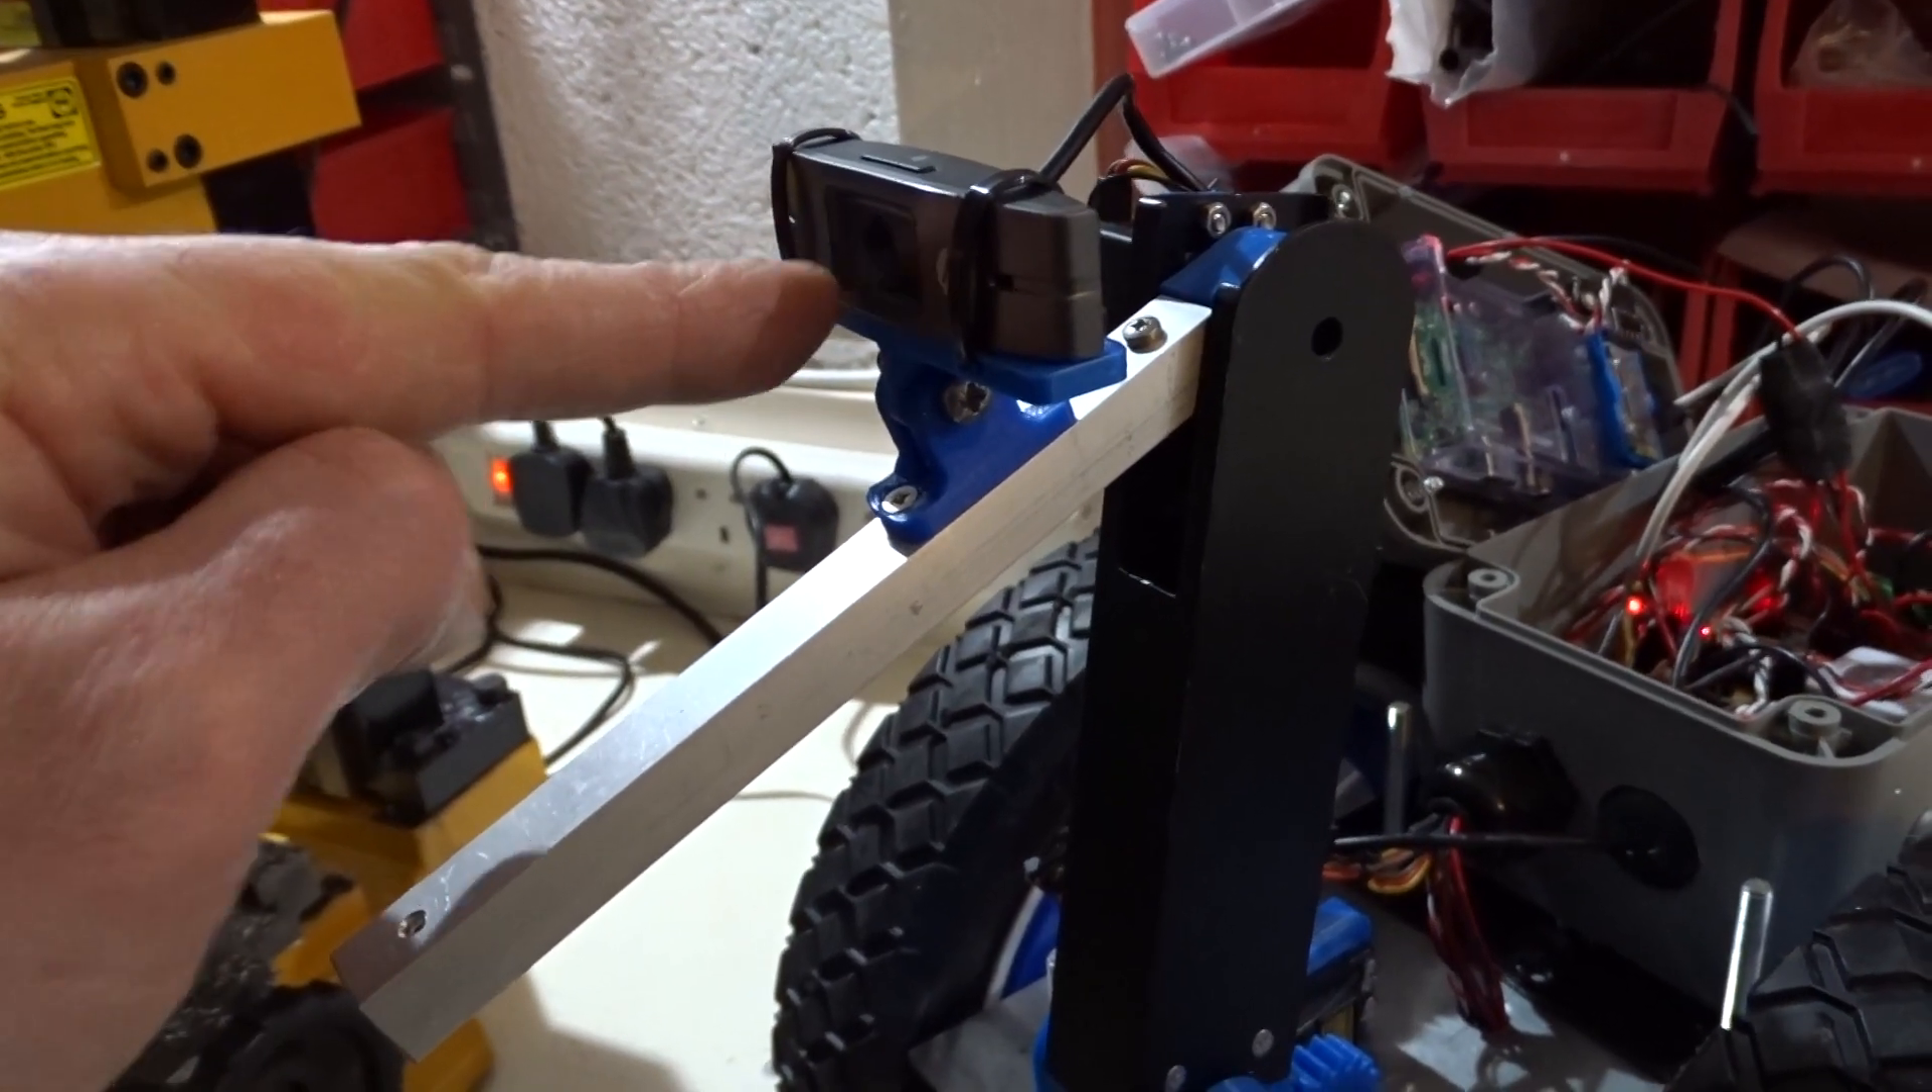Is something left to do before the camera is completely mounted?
No.